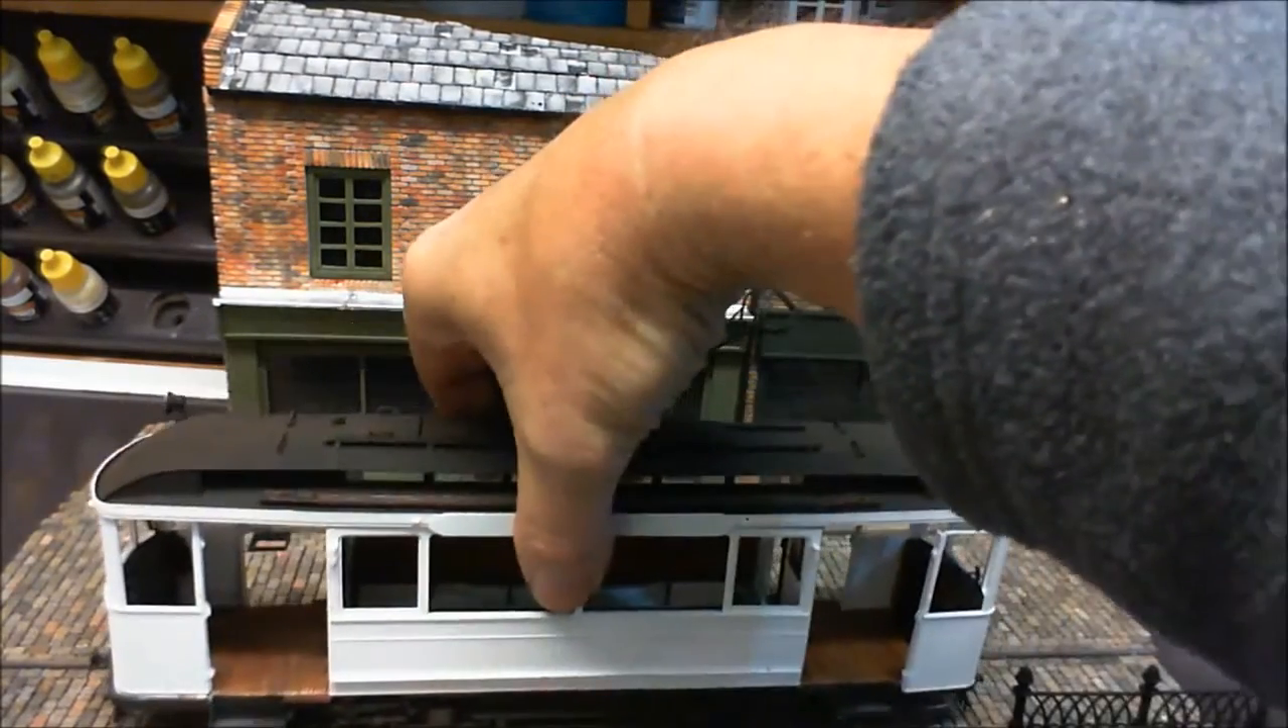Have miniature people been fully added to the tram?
No.